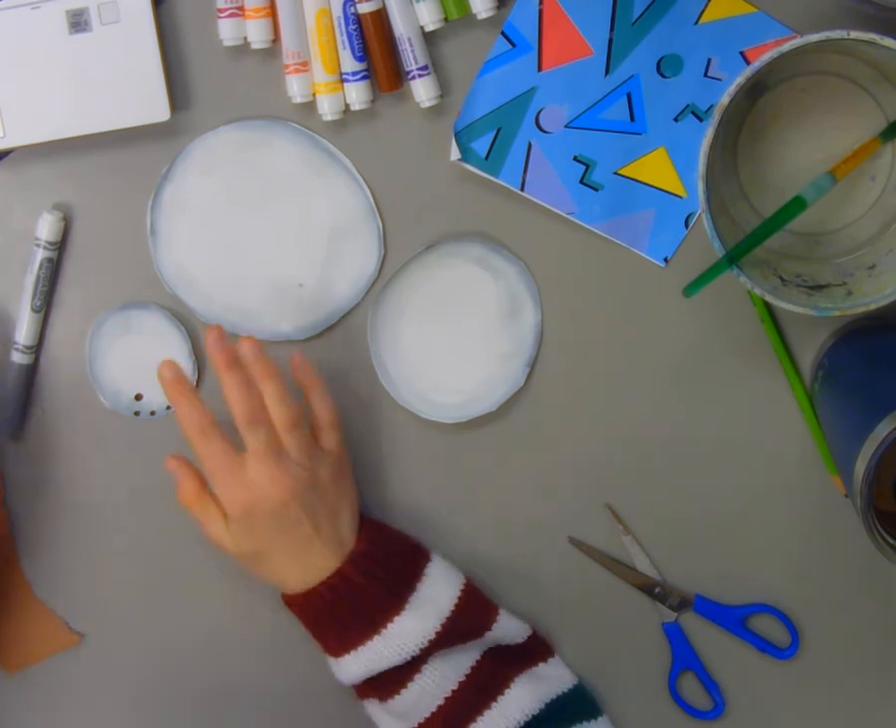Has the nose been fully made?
No.